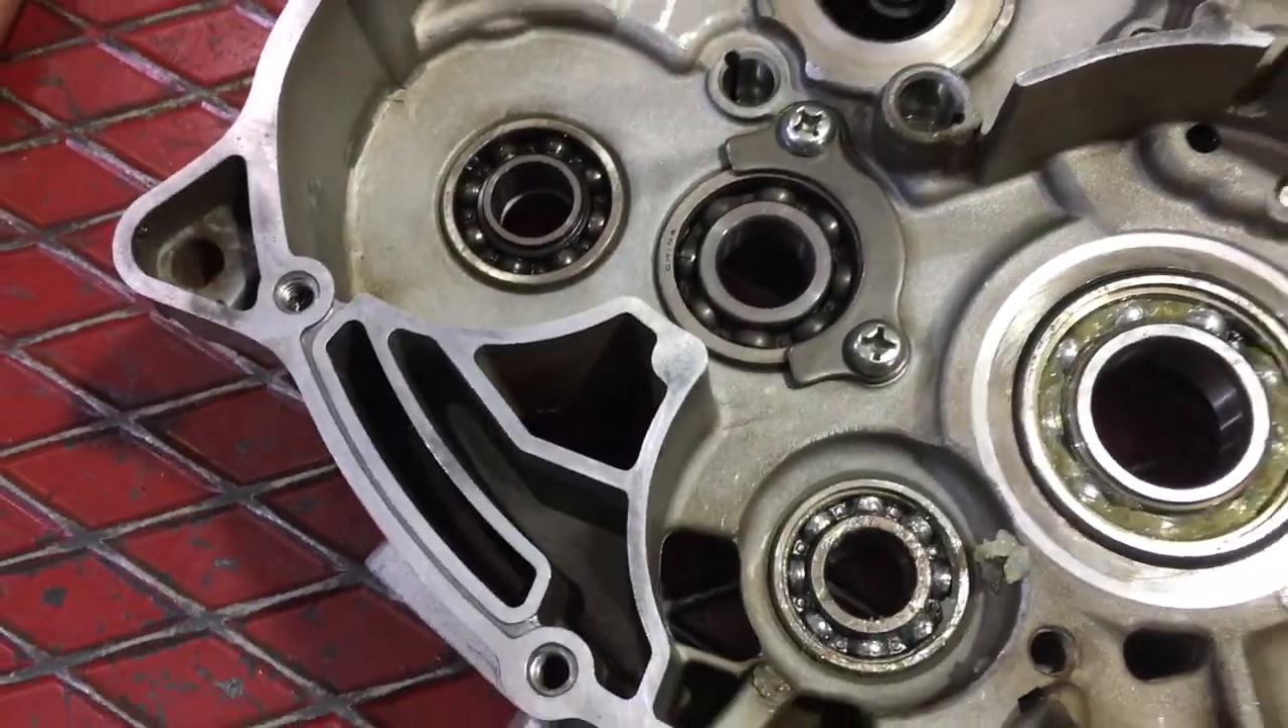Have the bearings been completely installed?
Yes.